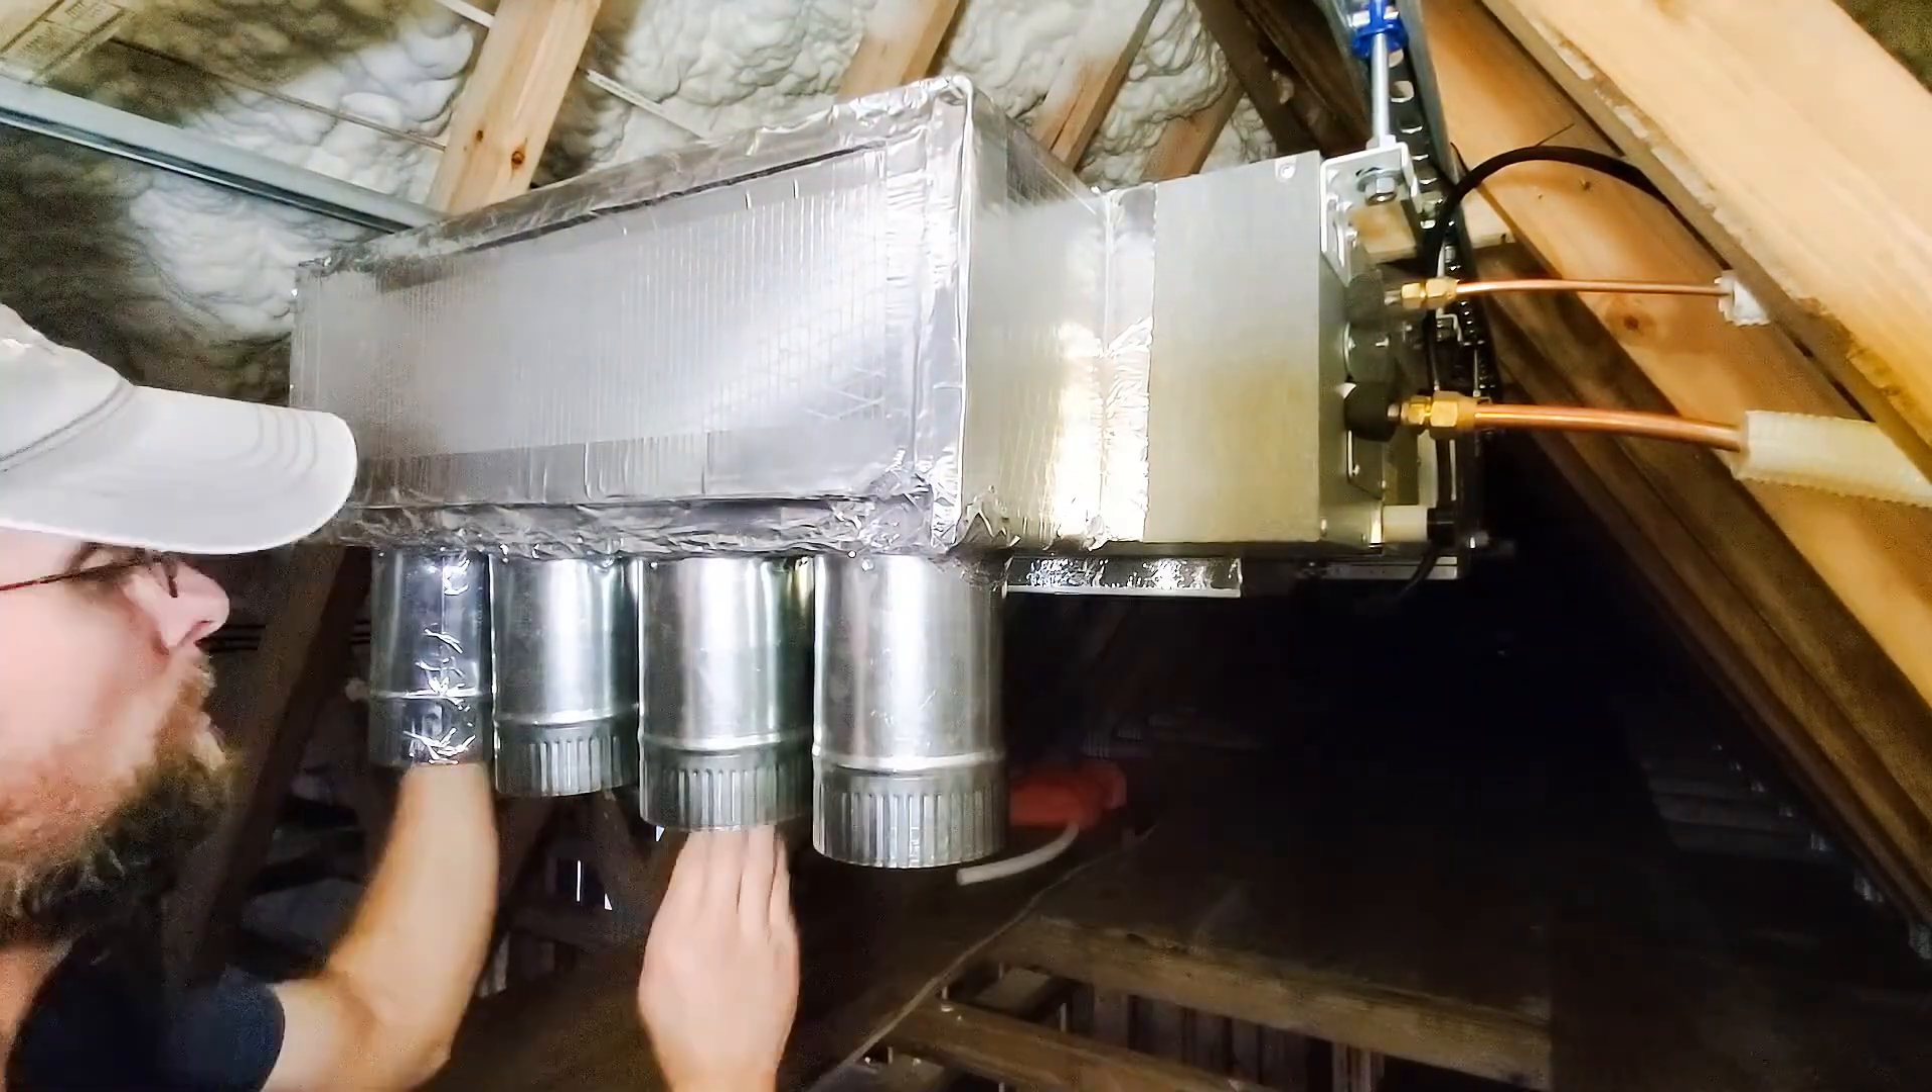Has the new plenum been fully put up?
Yes.